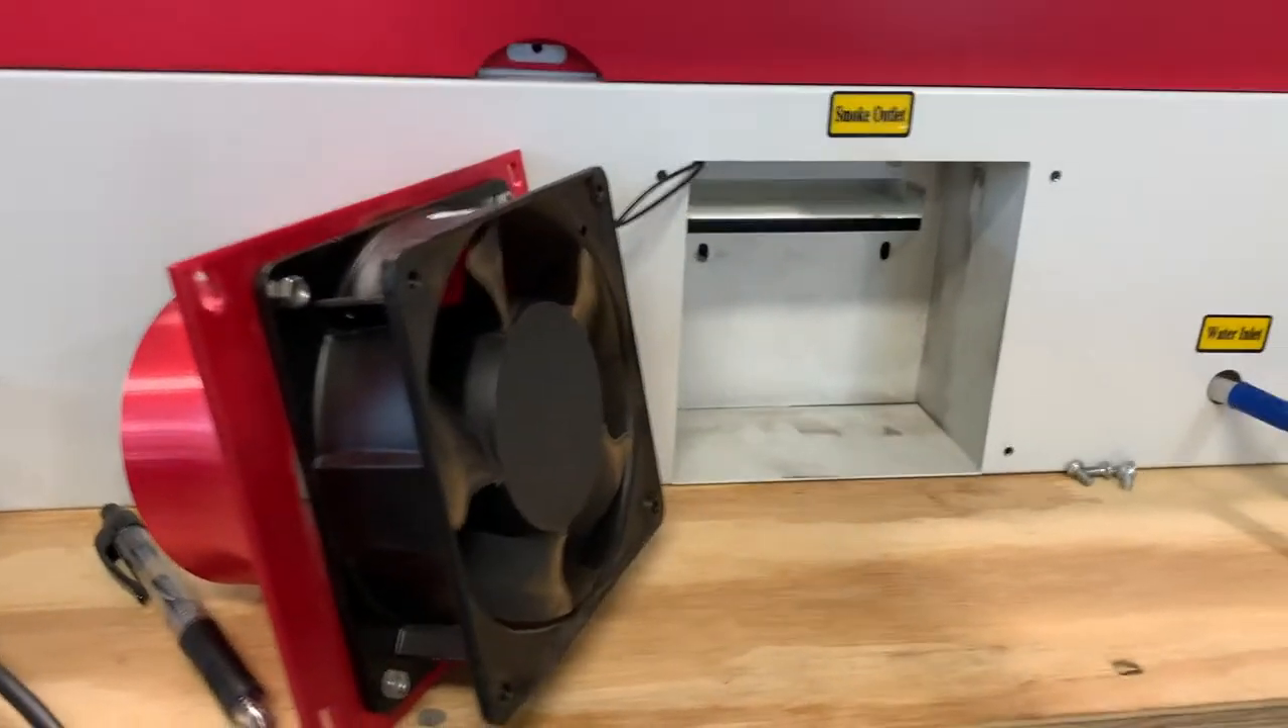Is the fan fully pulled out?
Yes.